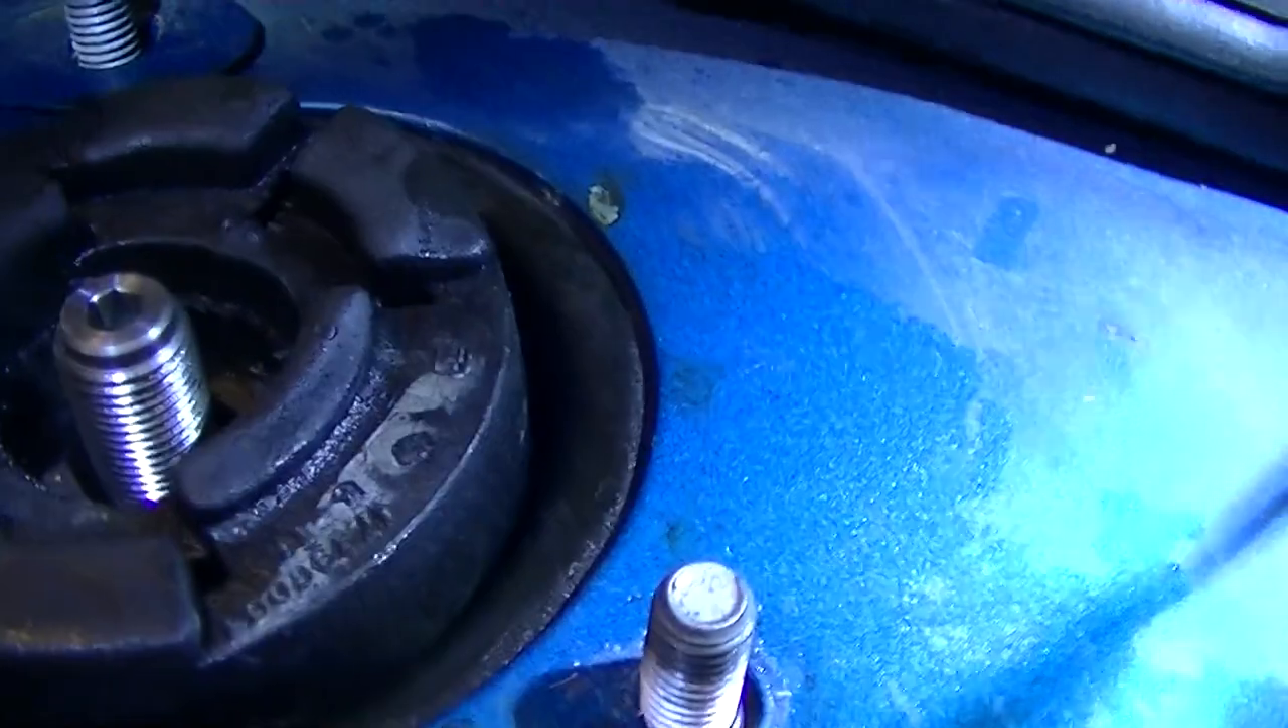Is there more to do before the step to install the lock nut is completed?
Yes.